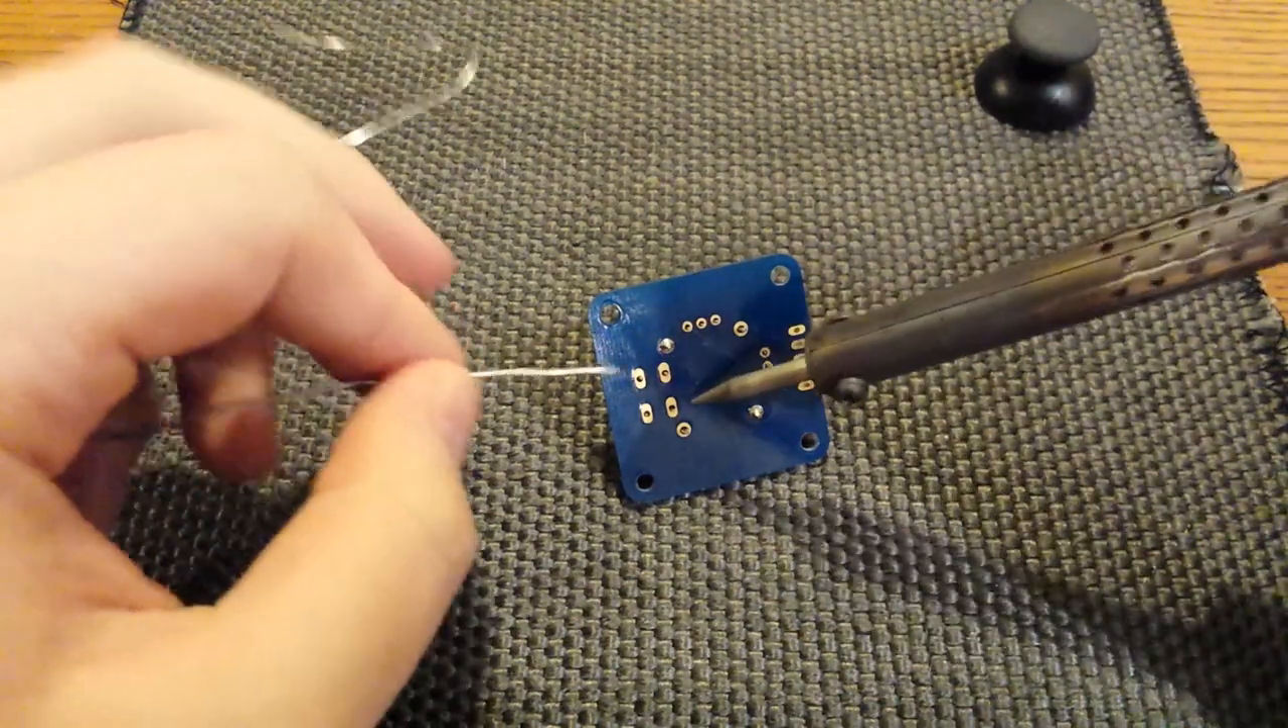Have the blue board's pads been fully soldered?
No.